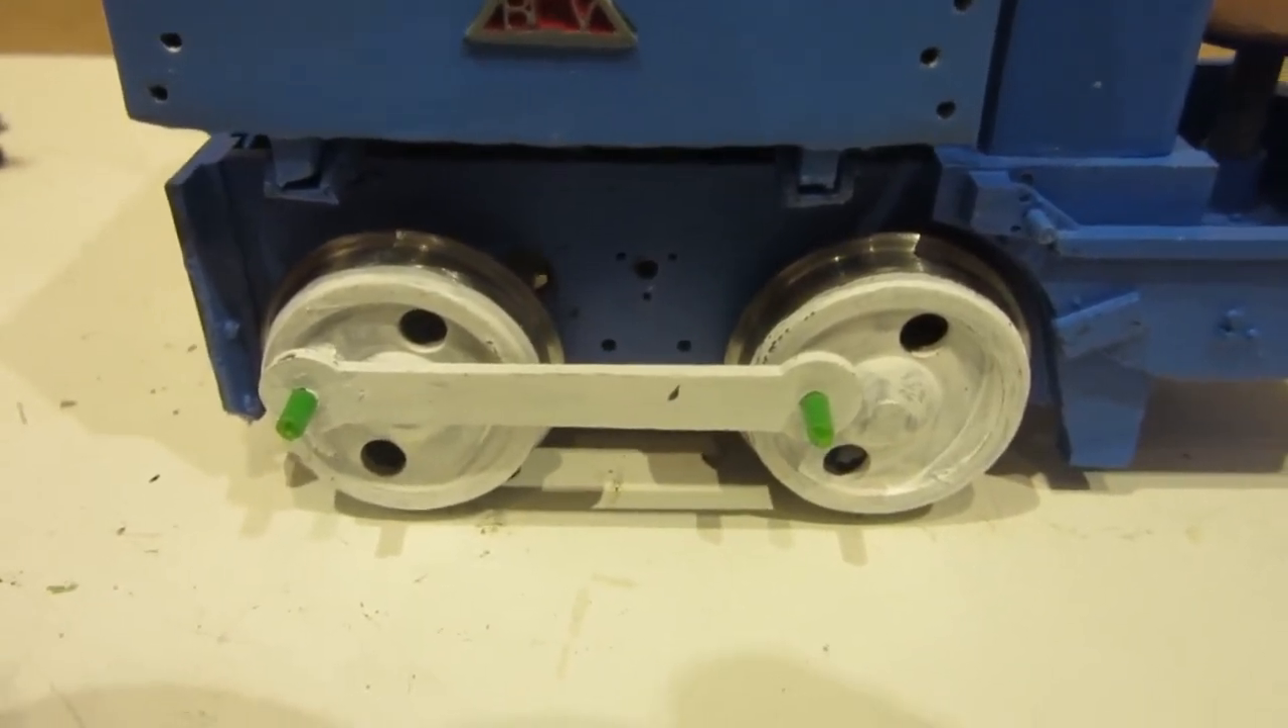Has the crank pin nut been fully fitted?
No.